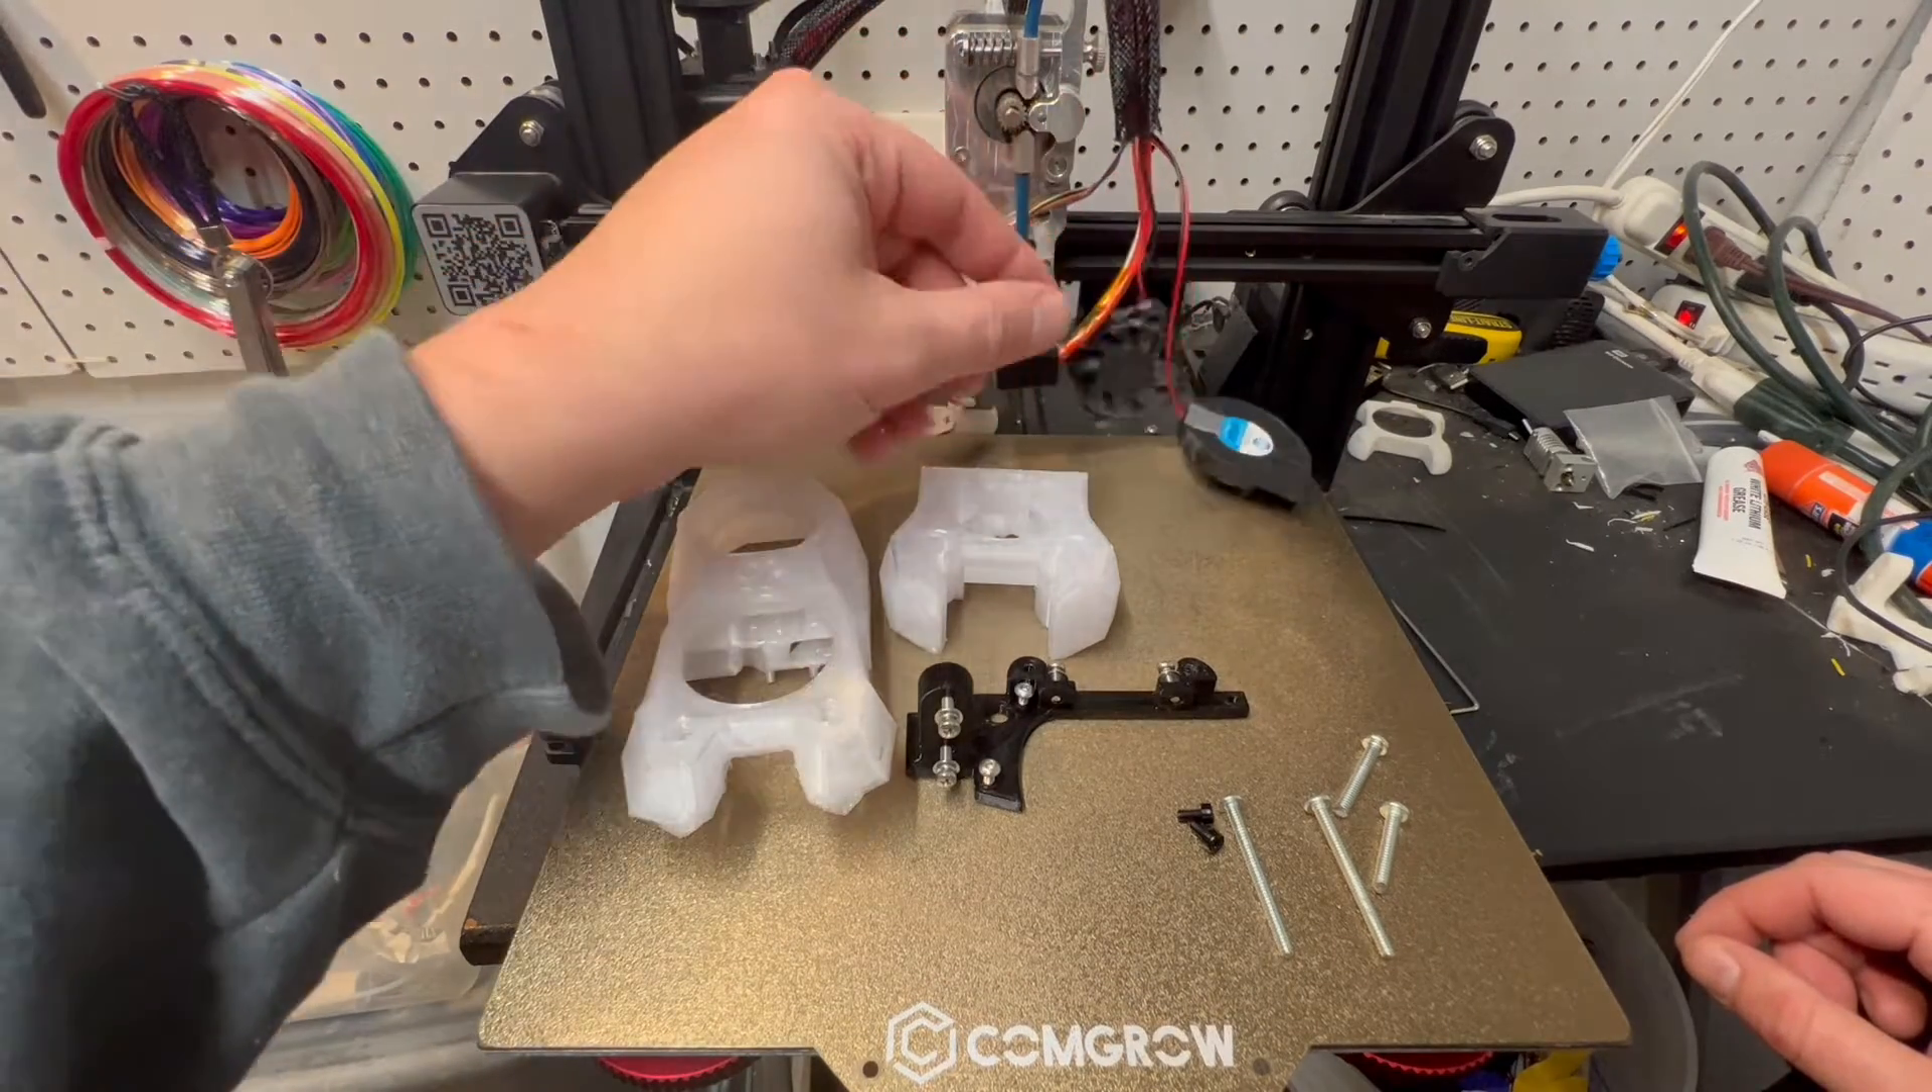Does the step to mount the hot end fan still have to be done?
Yes.